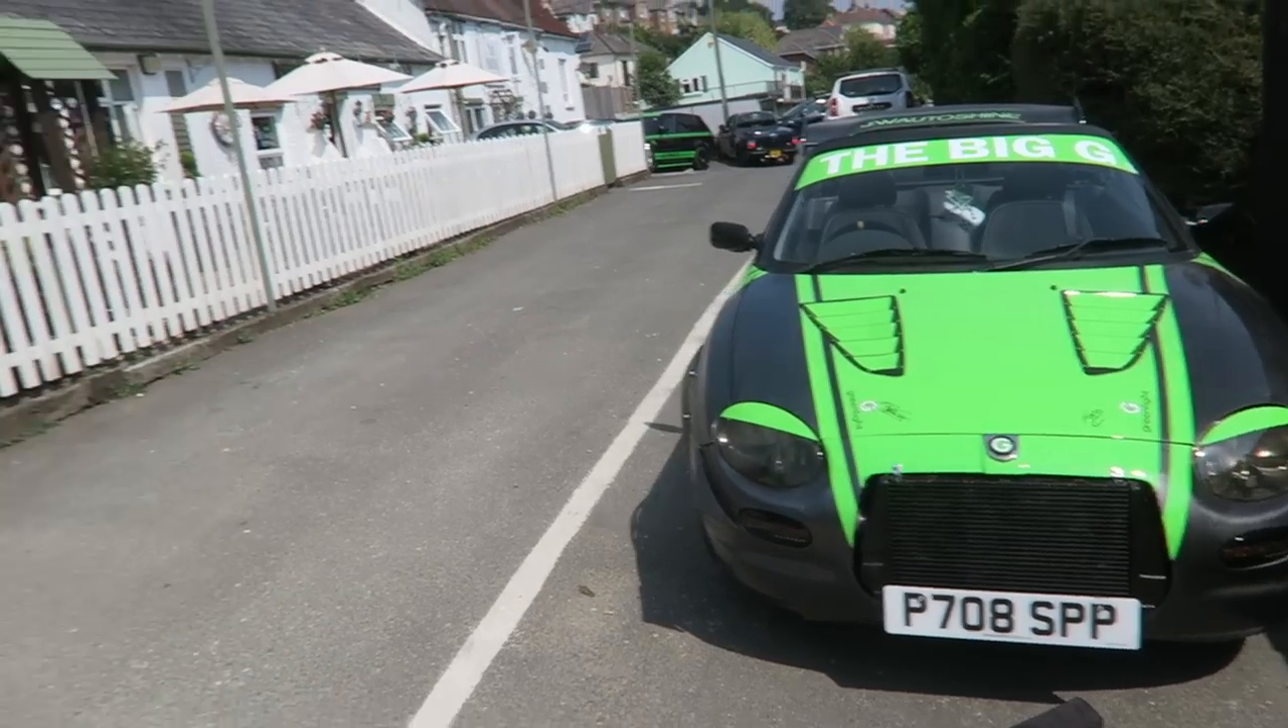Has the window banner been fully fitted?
Yes.